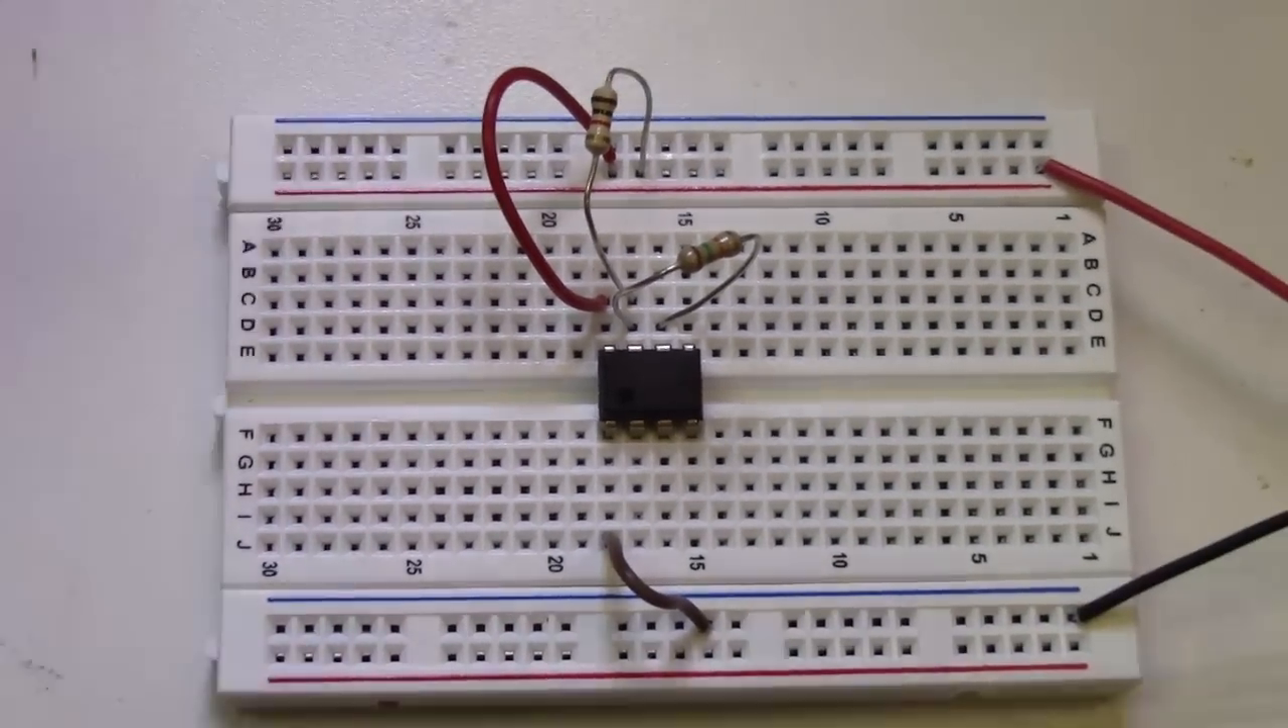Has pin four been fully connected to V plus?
No.